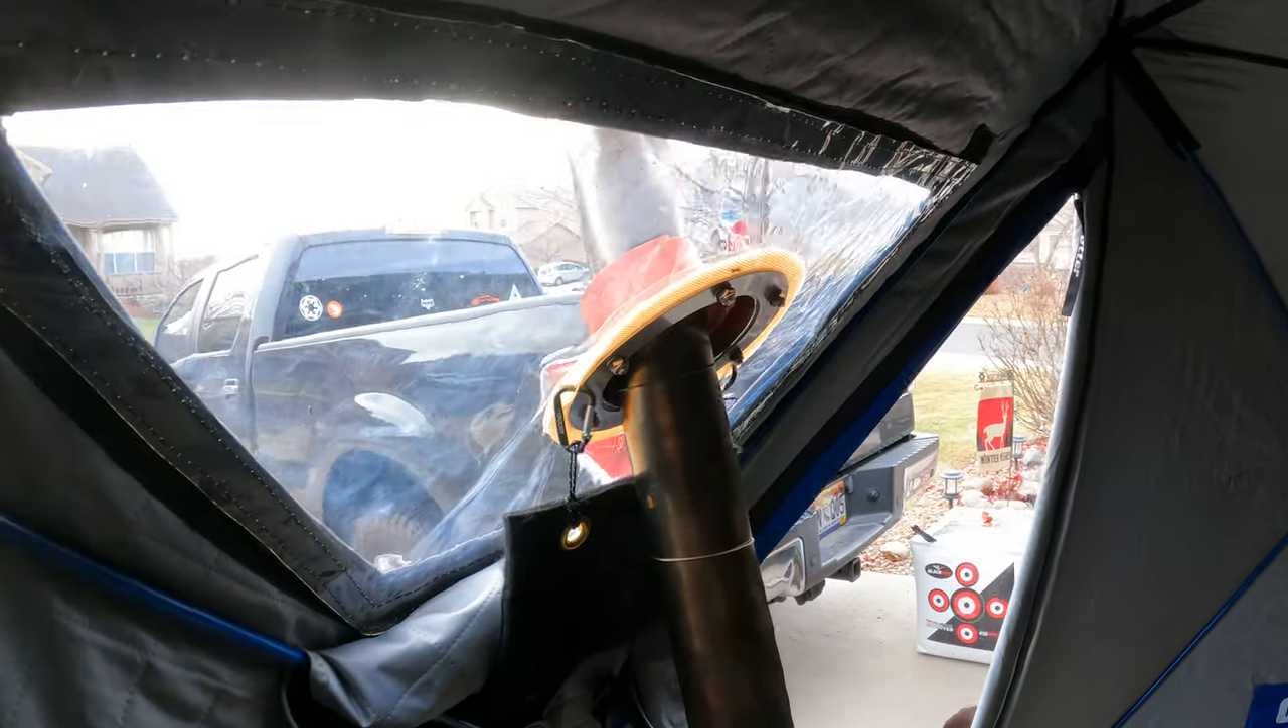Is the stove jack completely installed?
Yes.